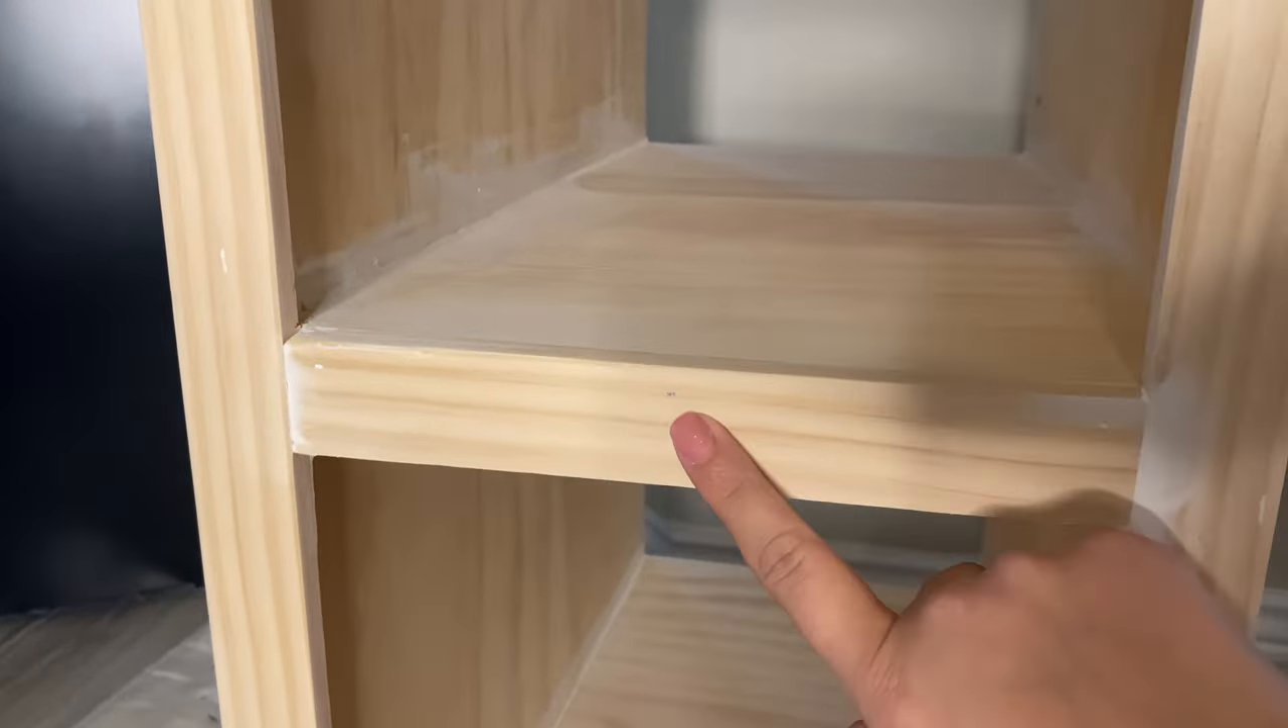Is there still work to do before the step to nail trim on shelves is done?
No.